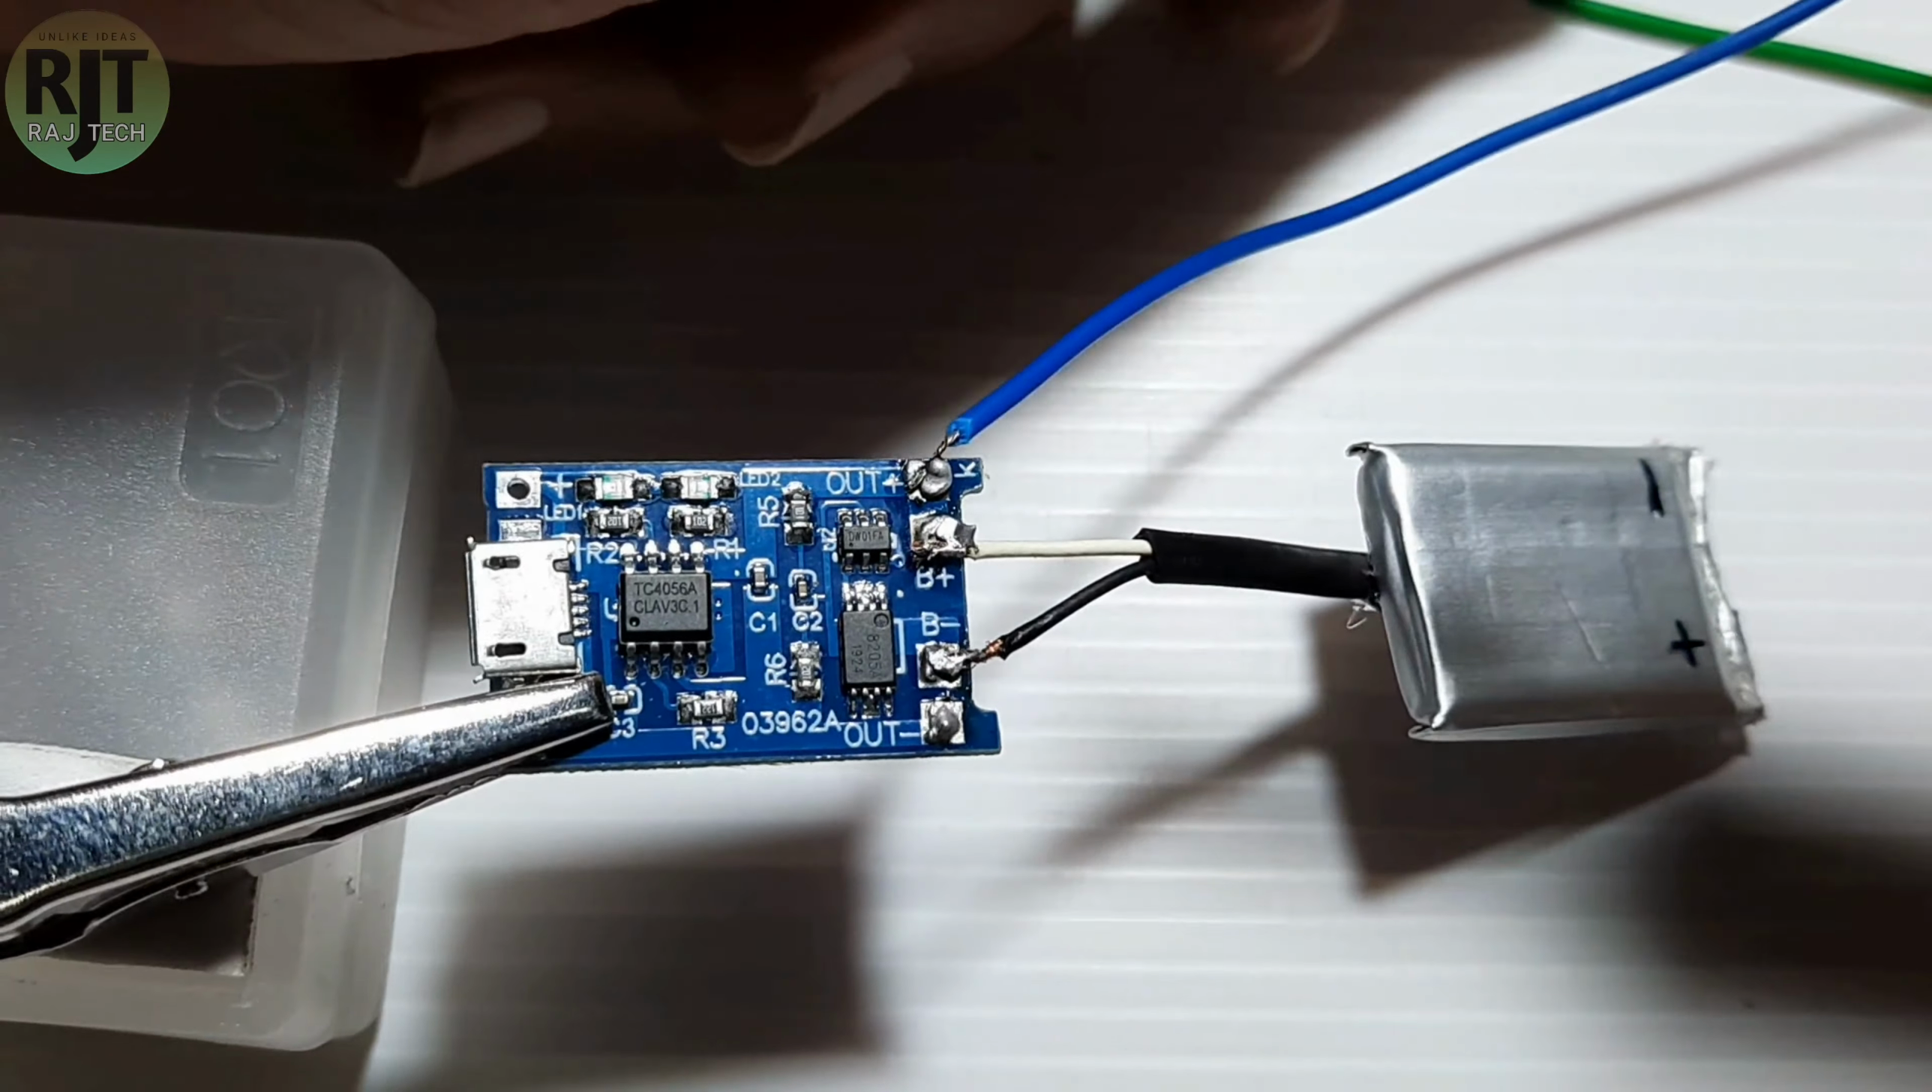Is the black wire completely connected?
Yes.